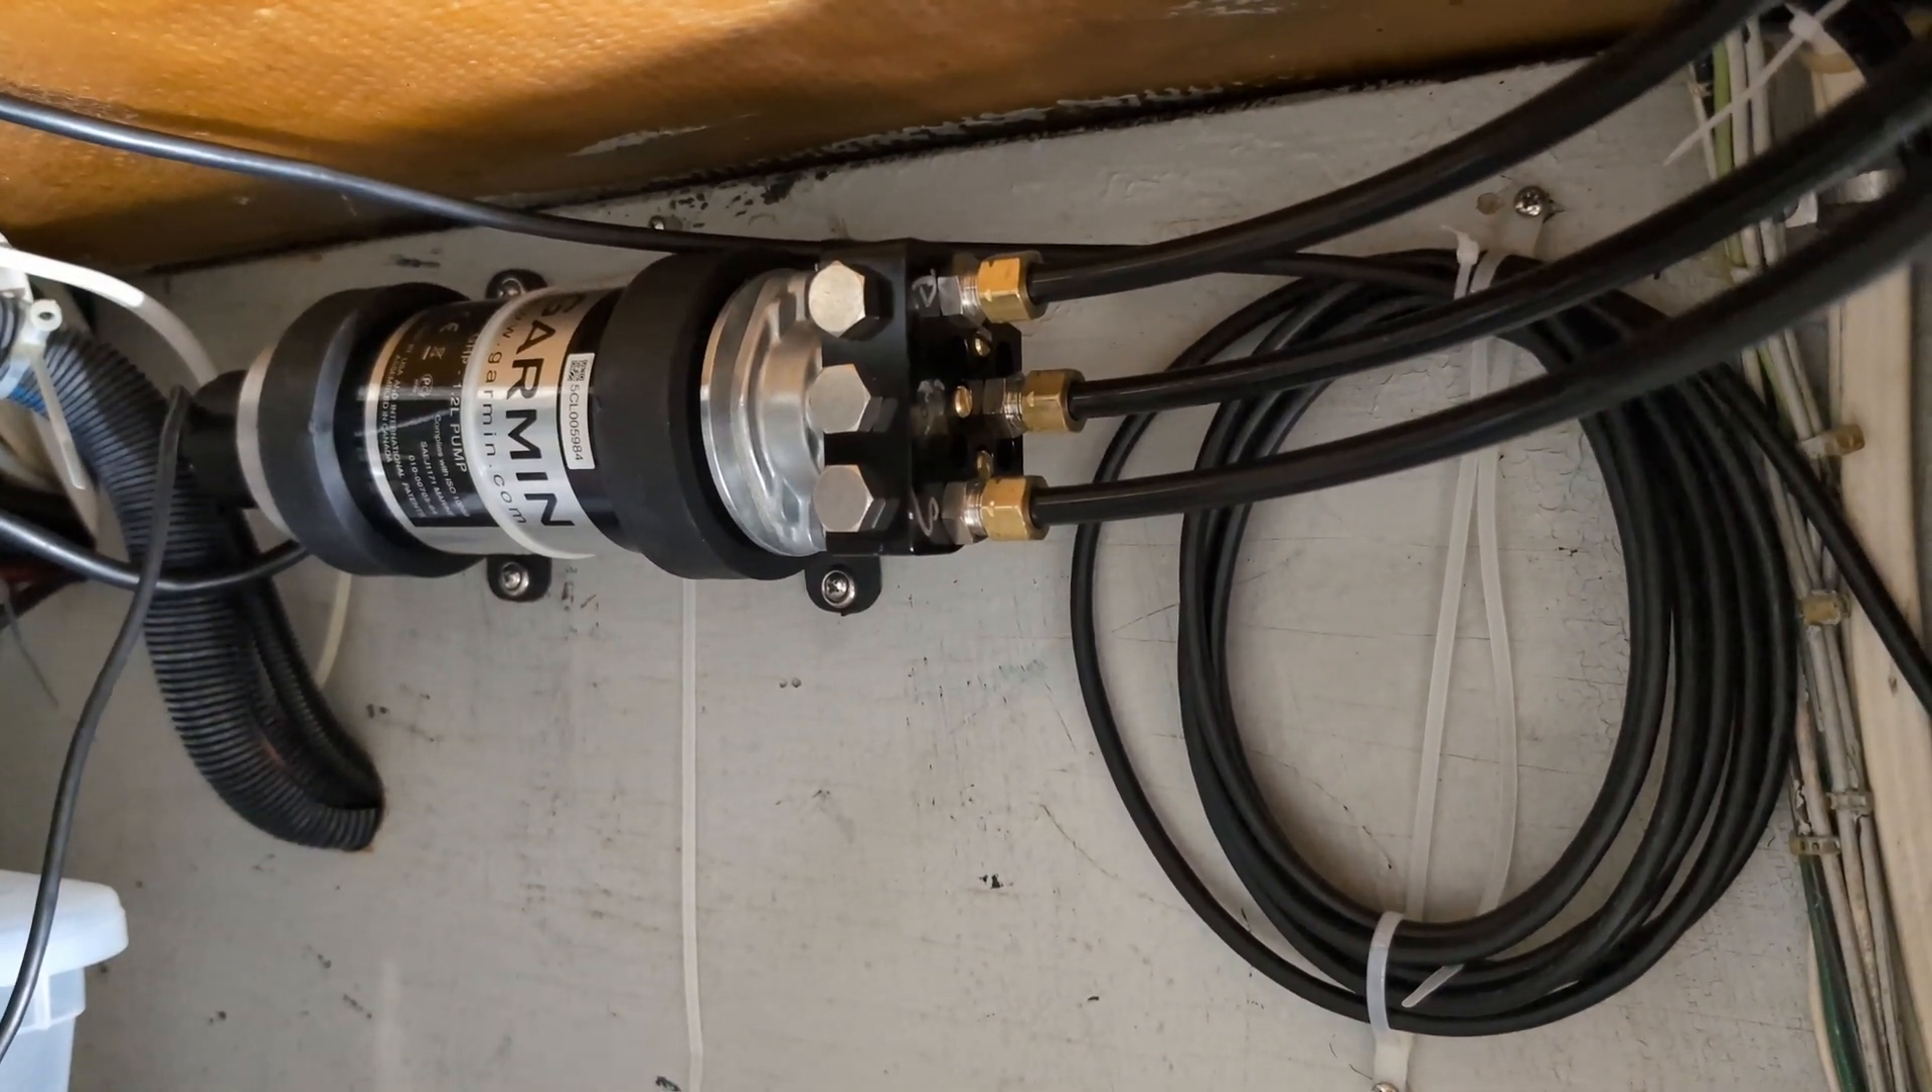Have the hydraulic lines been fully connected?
Yes.